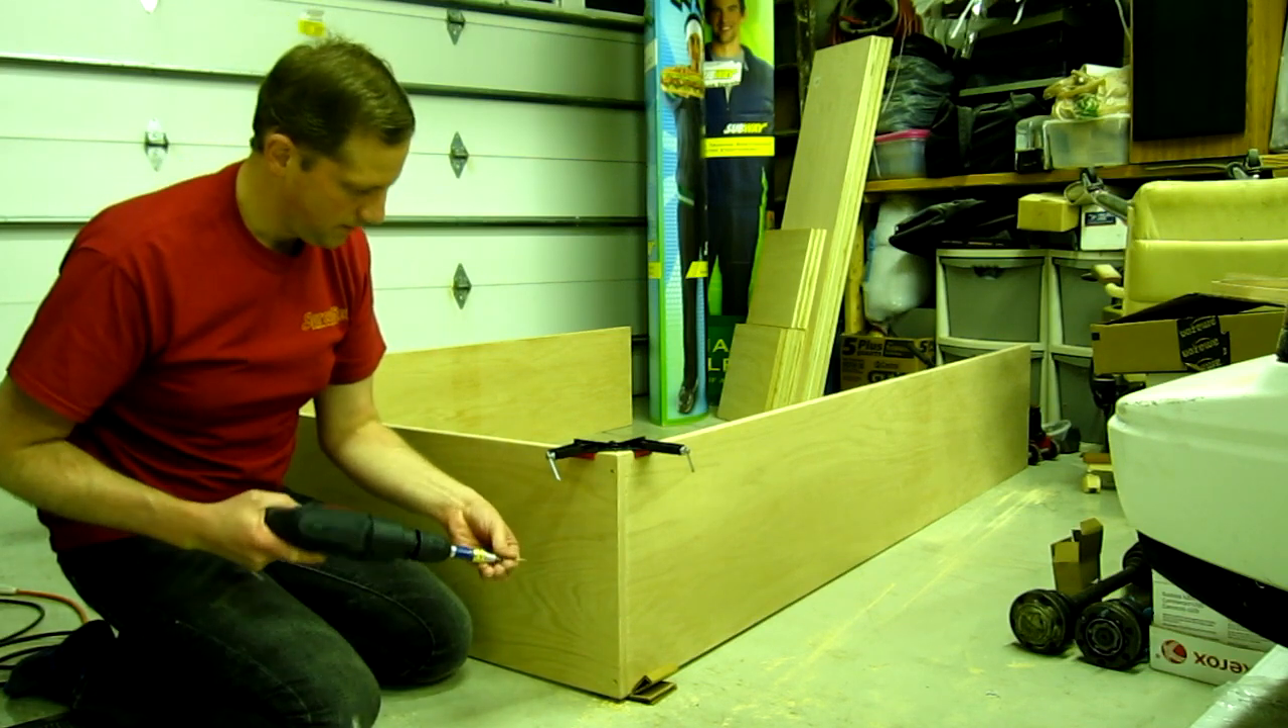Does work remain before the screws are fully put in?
Yes.